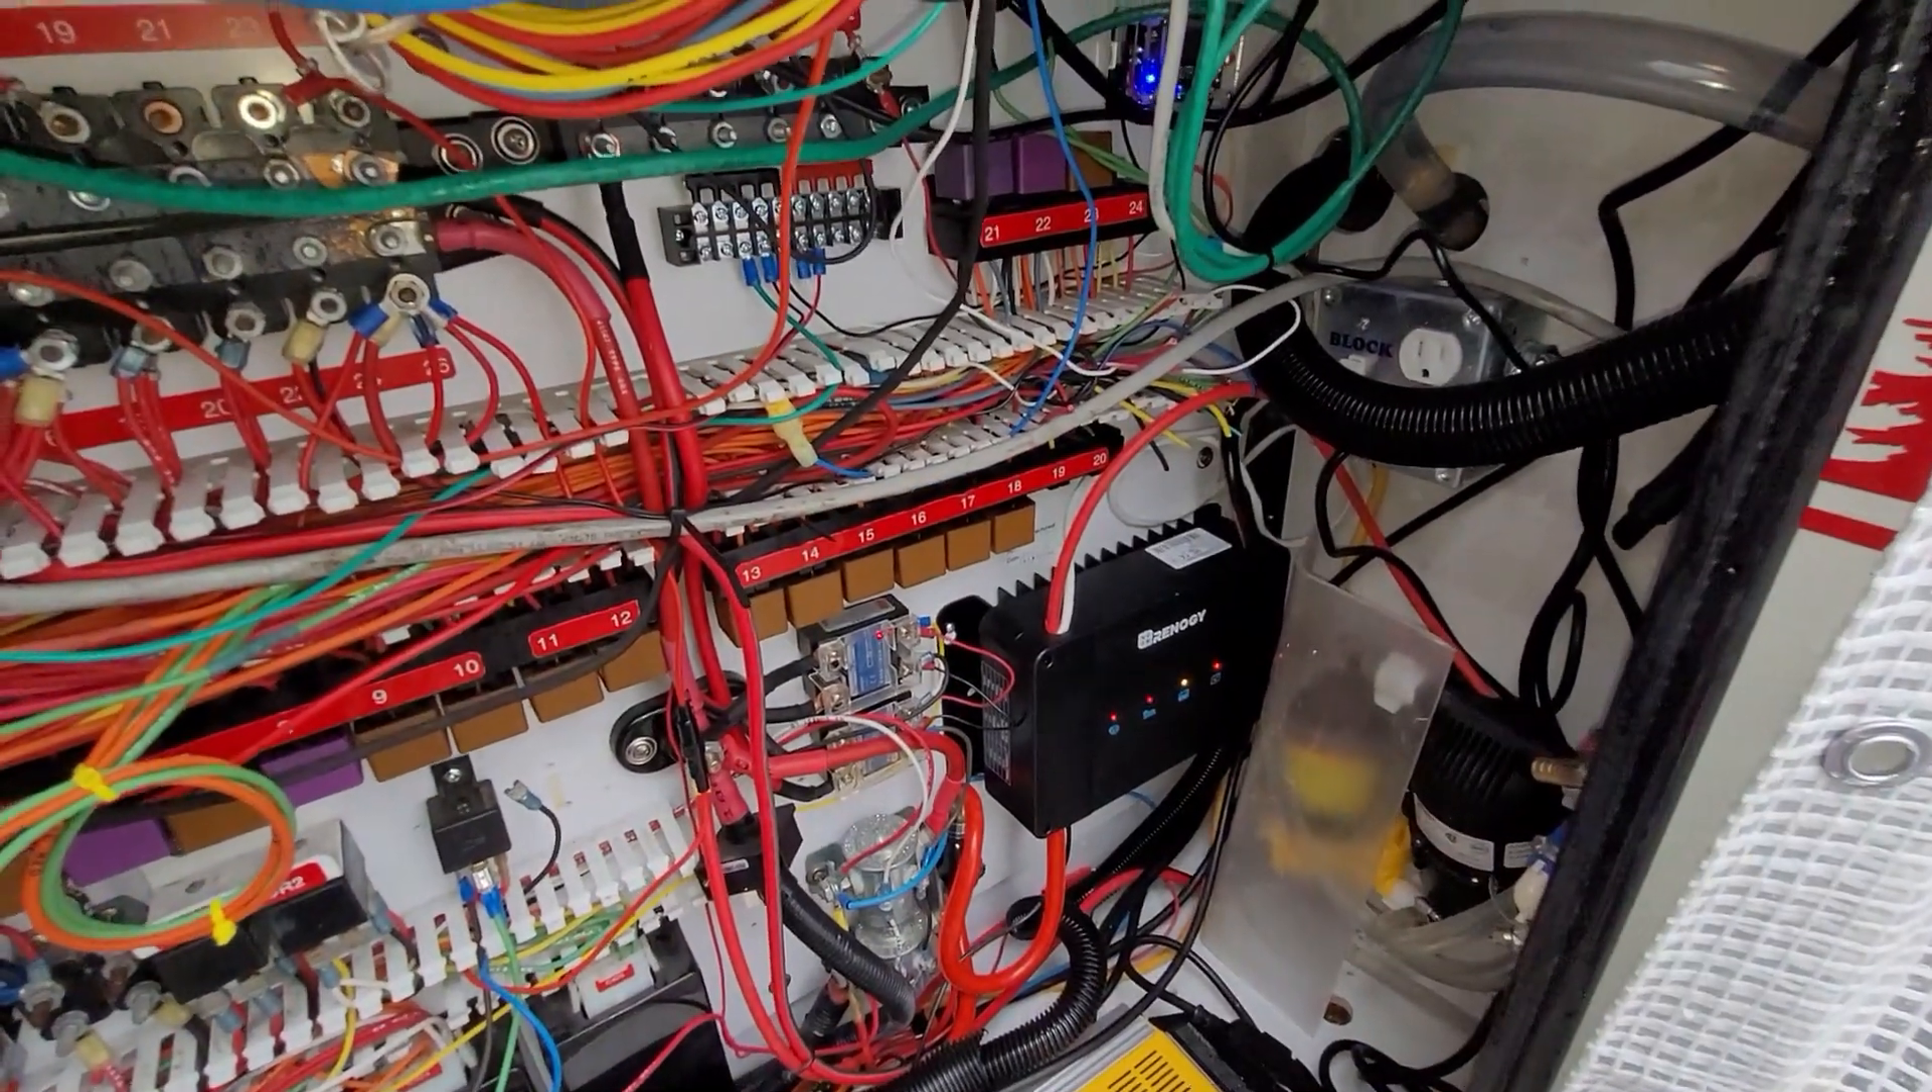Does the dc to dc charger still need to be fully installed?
No.